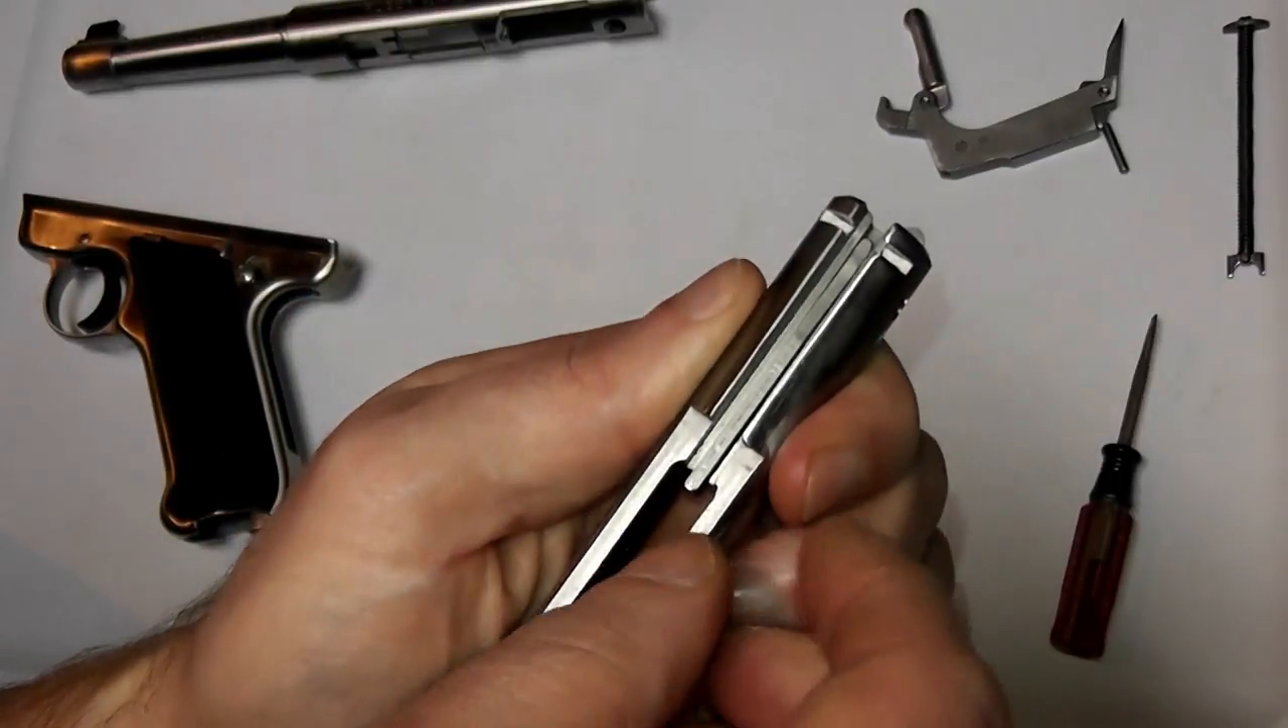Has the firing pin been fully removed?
No.